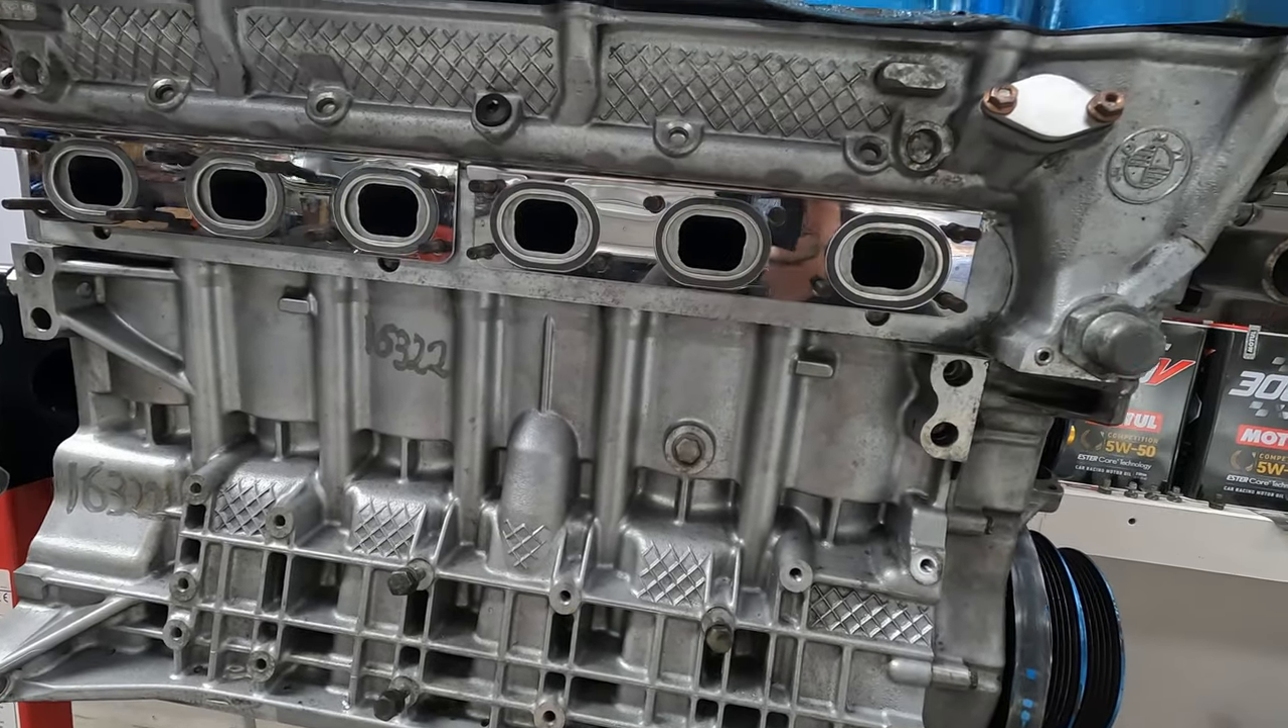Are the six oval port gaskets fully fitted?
Yes.